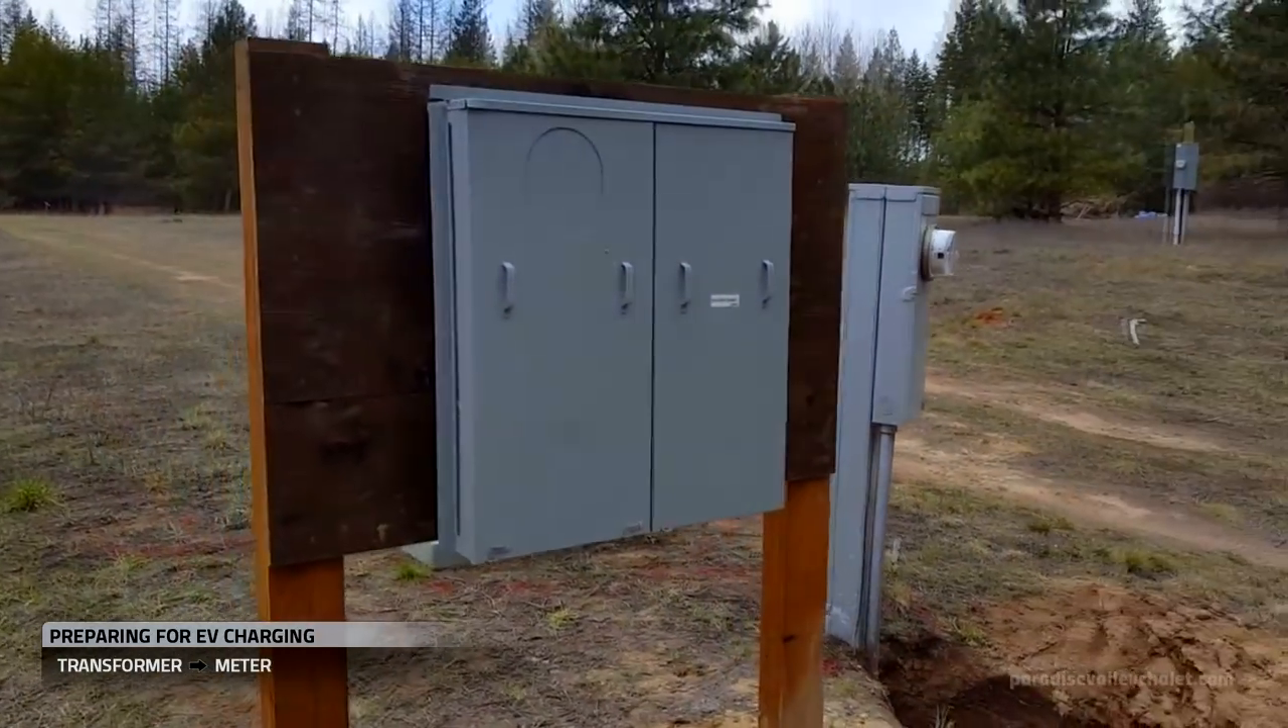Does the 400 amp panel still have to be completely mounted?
No.